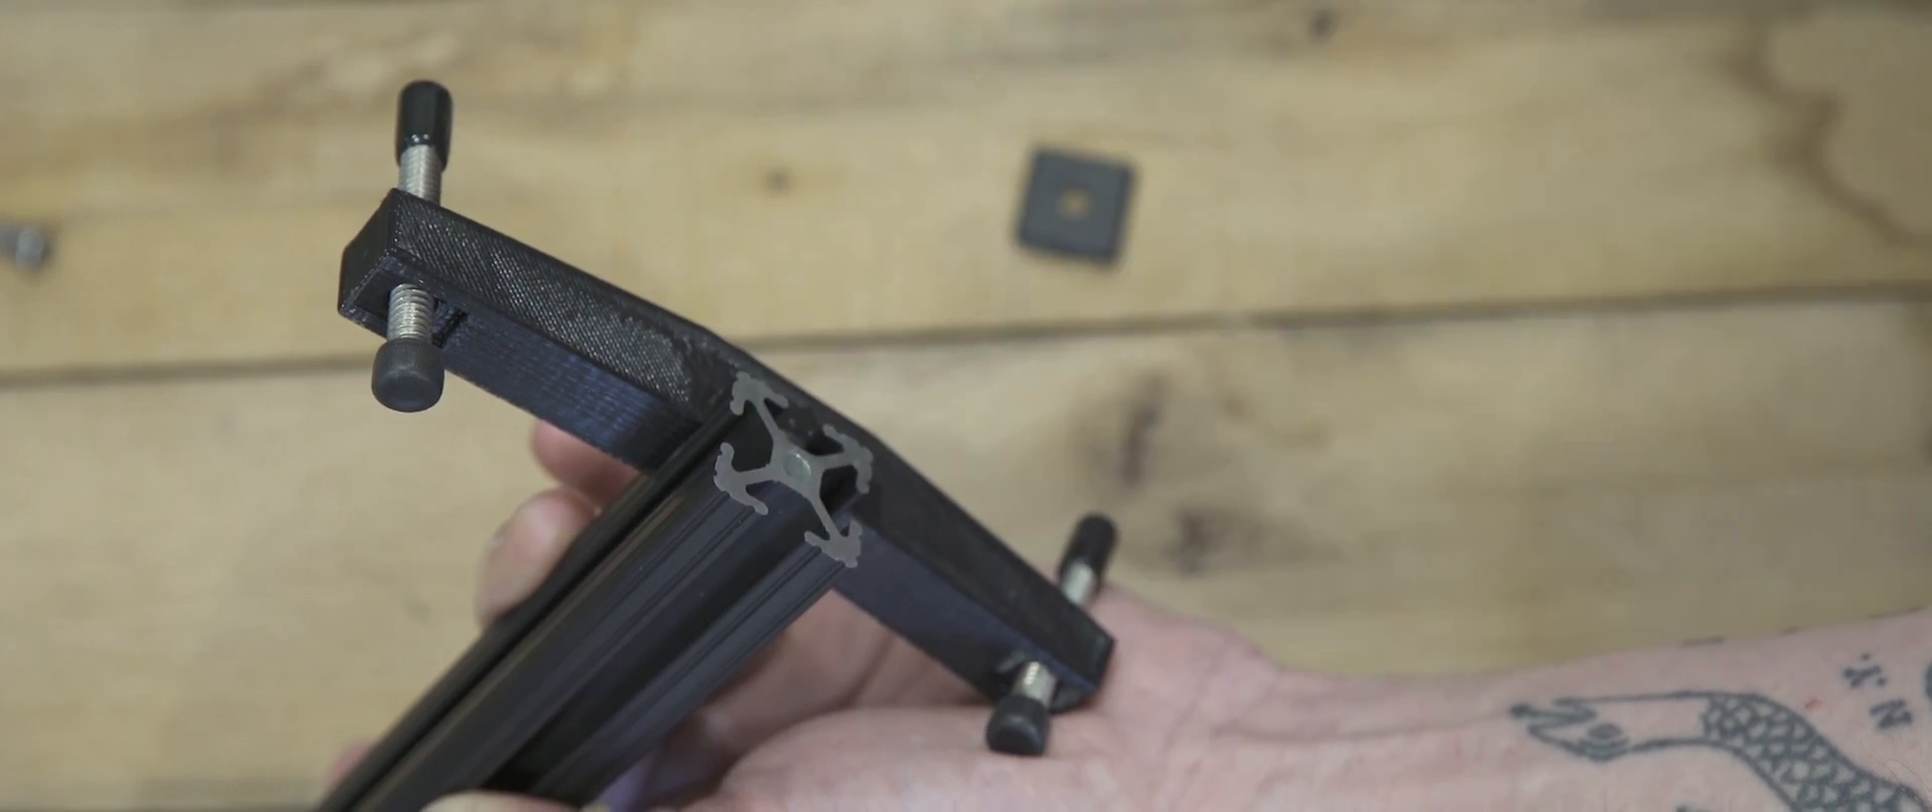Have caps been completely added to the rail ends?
No.